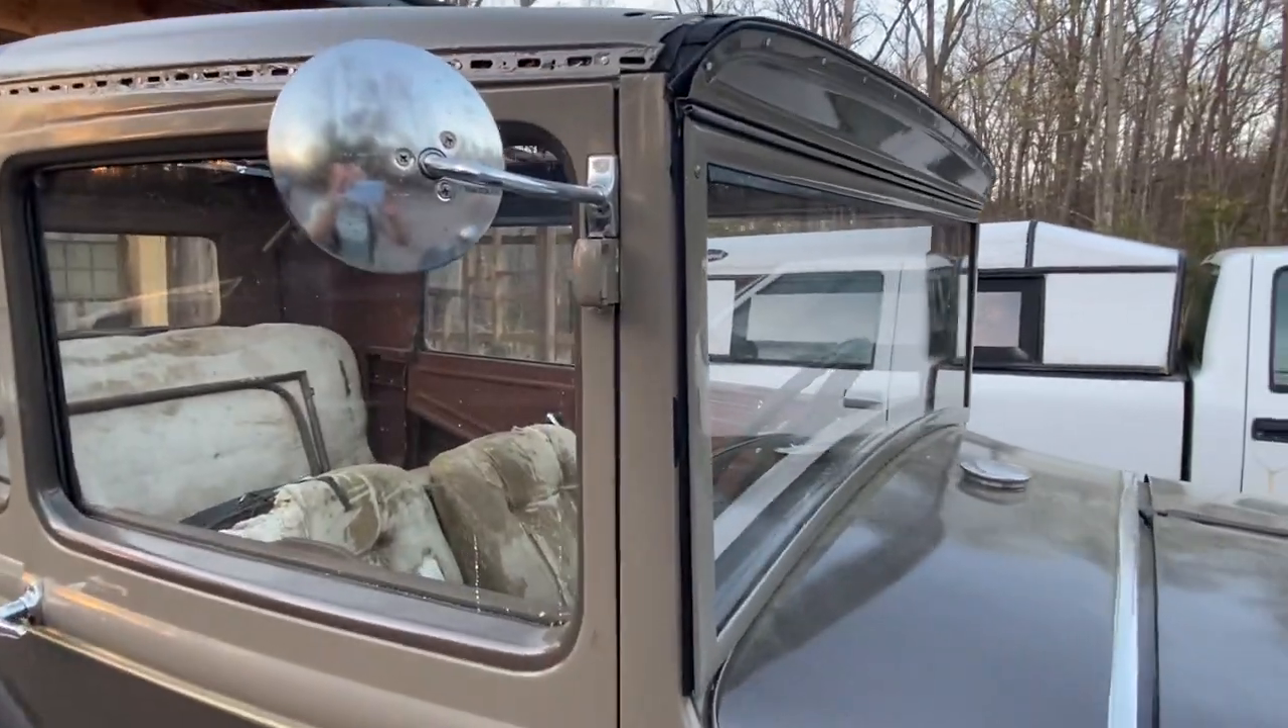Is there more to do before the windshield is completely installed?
No.